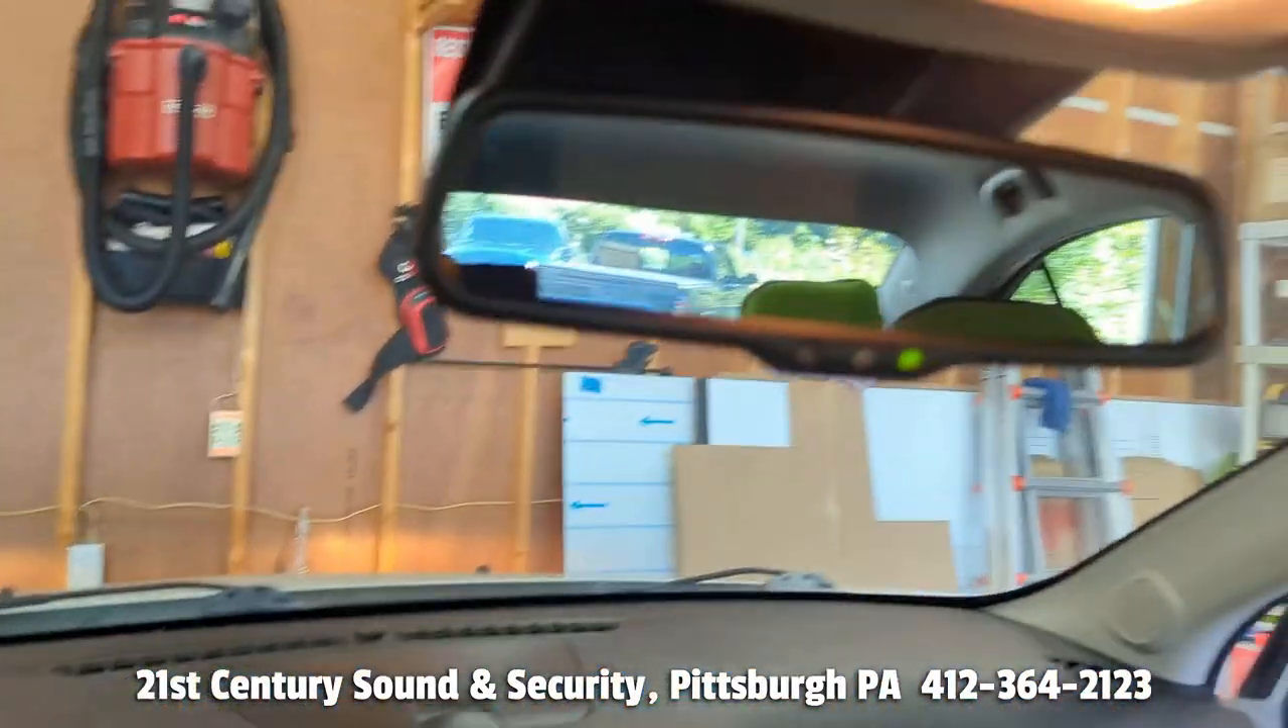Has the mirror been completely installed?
Yes.